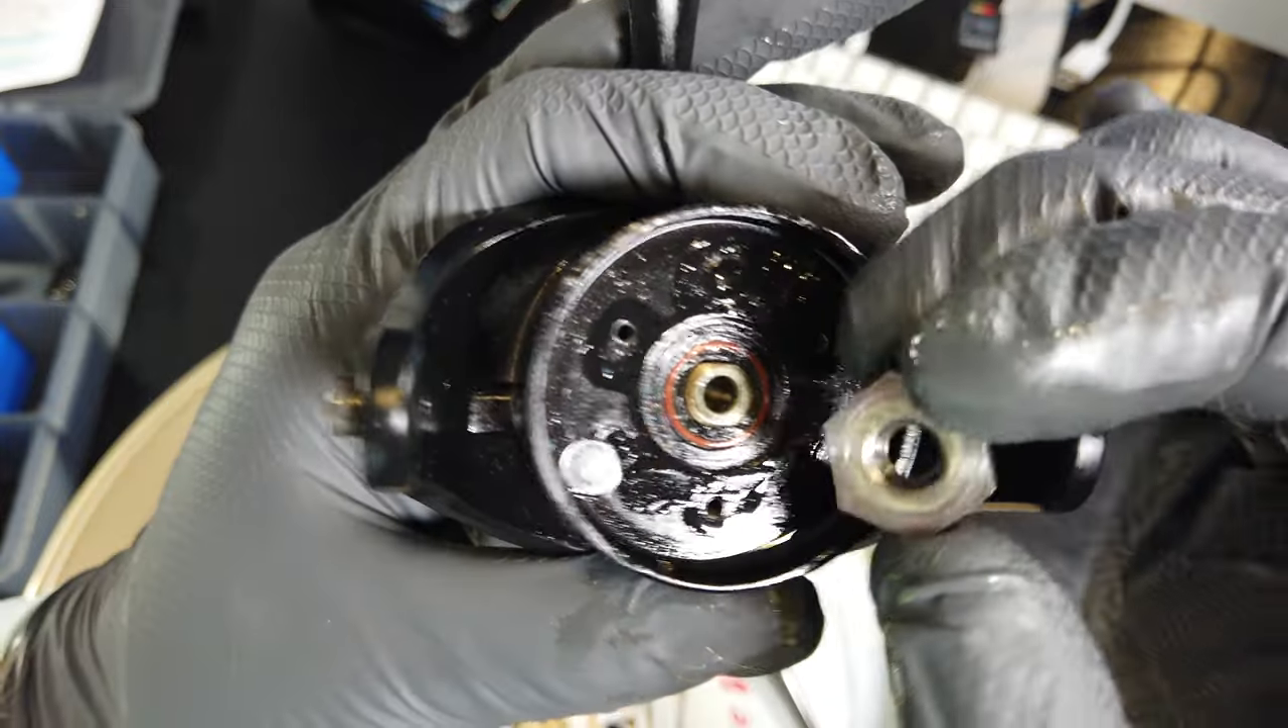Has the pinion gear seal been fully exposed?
Yes.